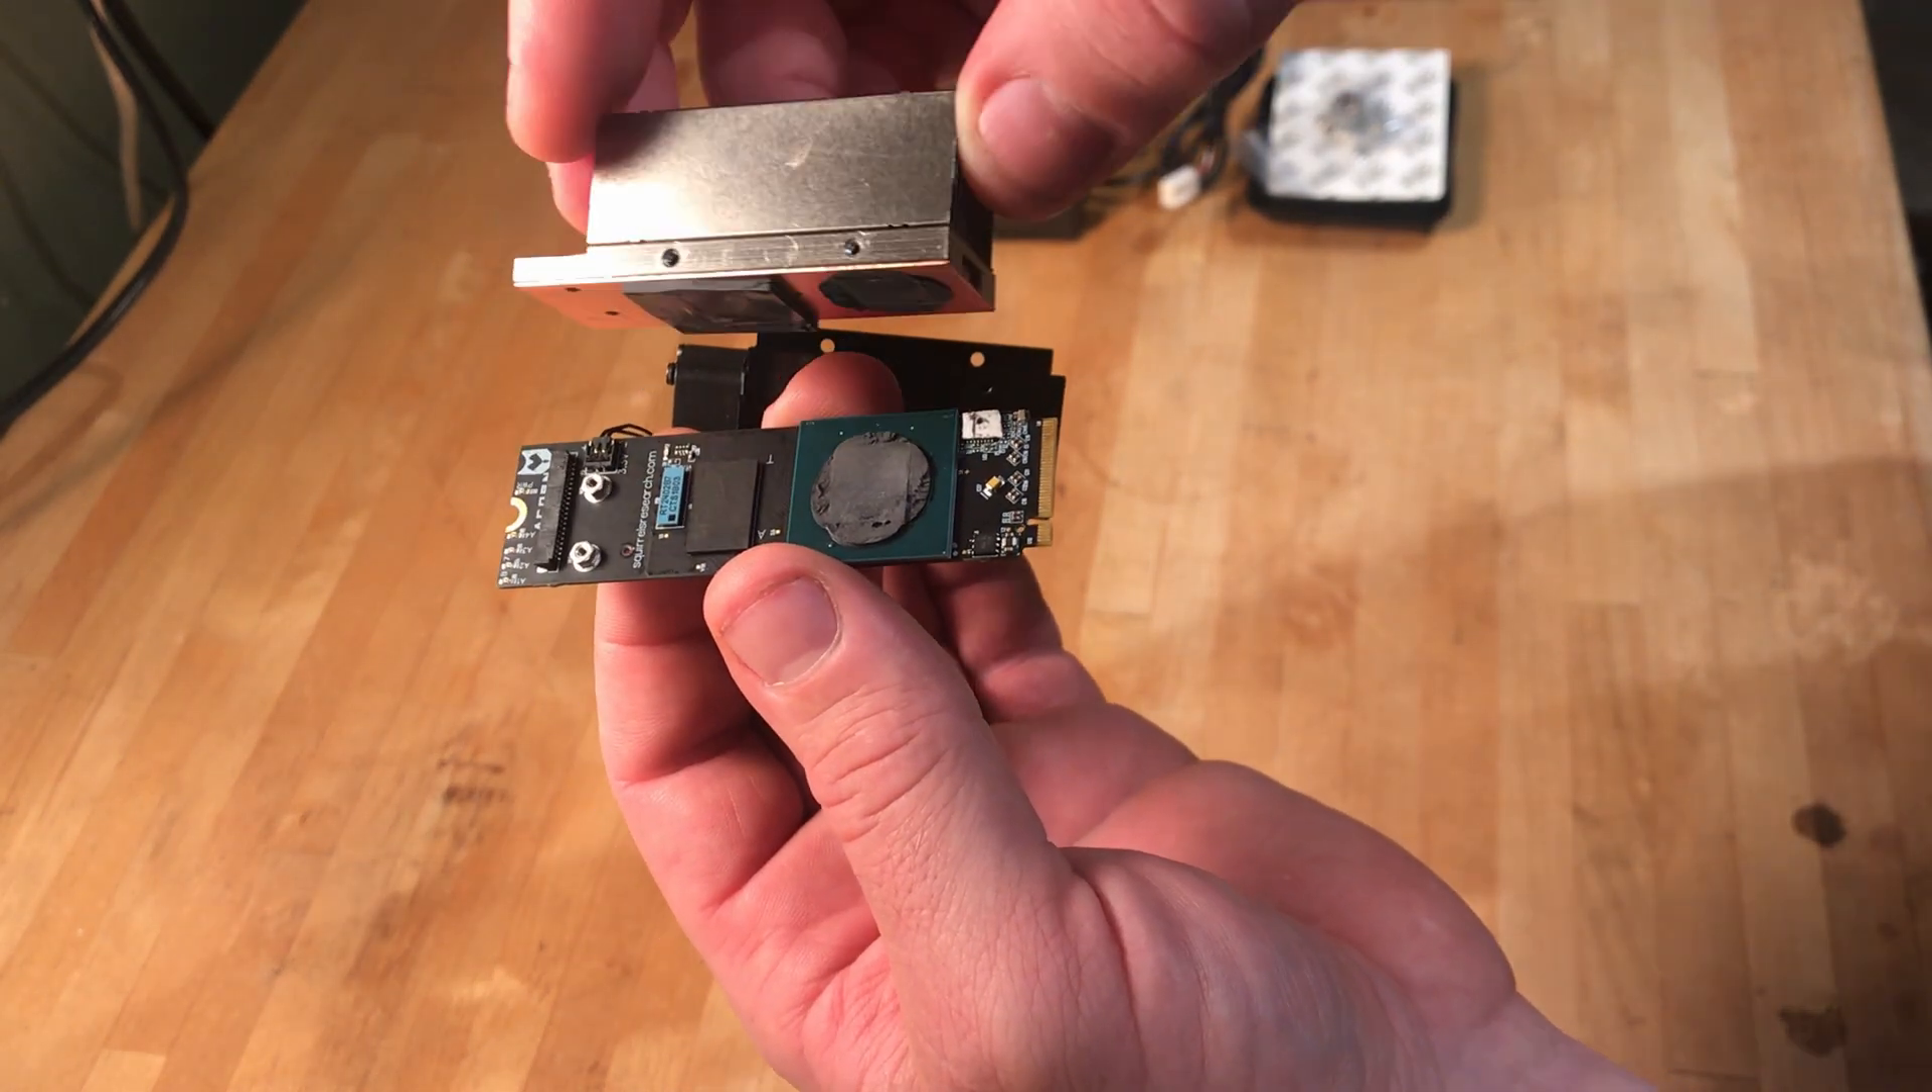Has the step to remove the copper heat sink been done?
Yes.